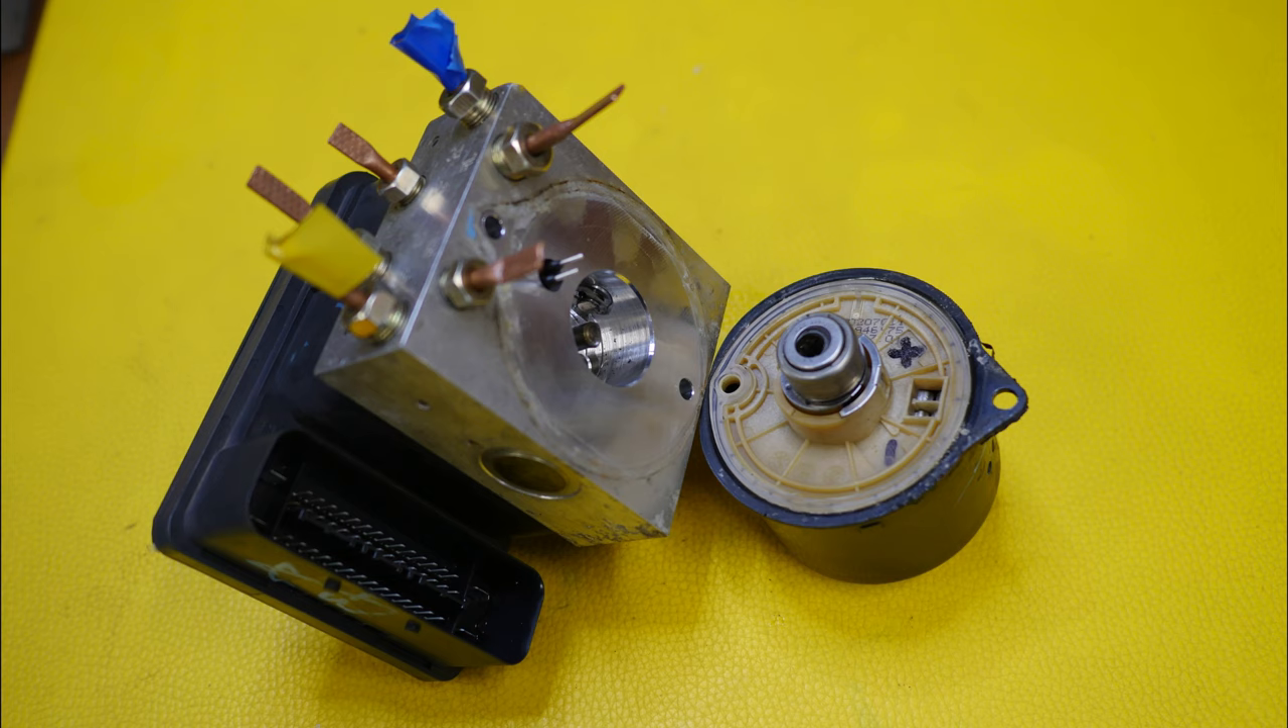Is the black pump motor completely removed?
Yes.